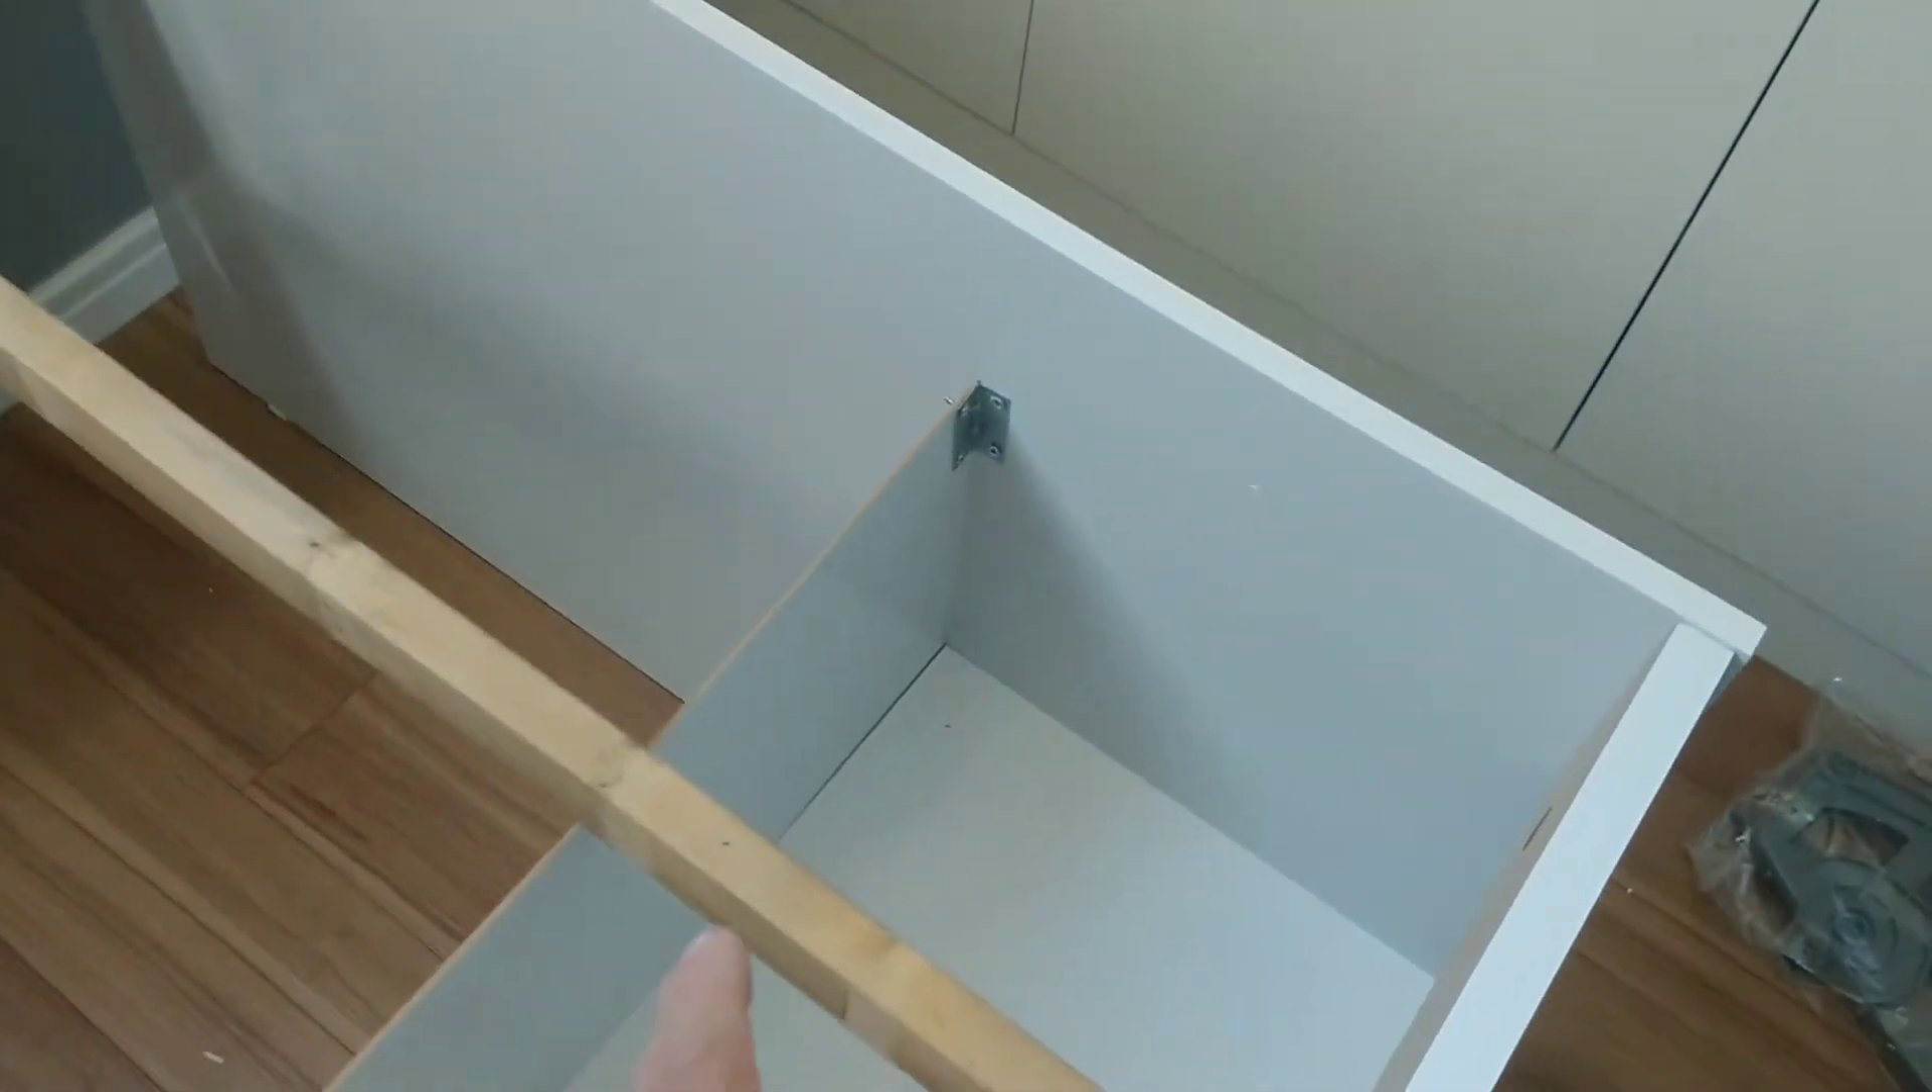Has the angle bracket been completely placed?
Yes.